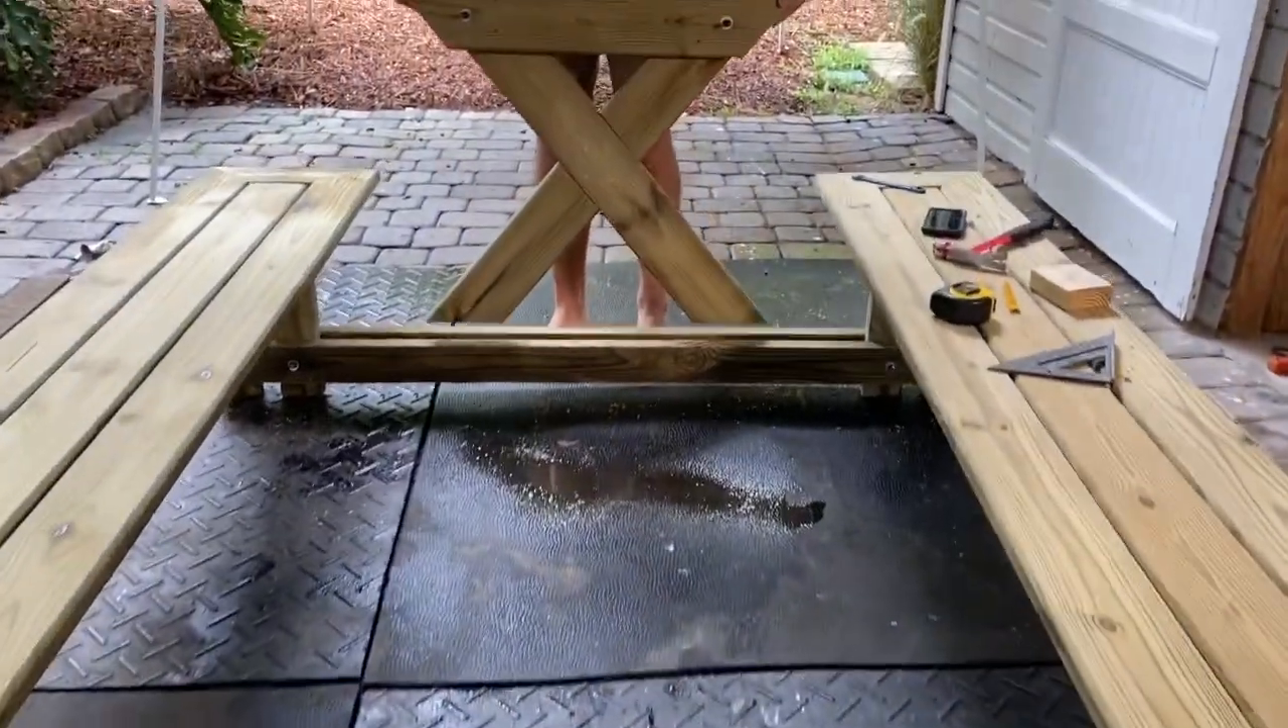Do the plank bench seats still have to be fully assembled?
No.